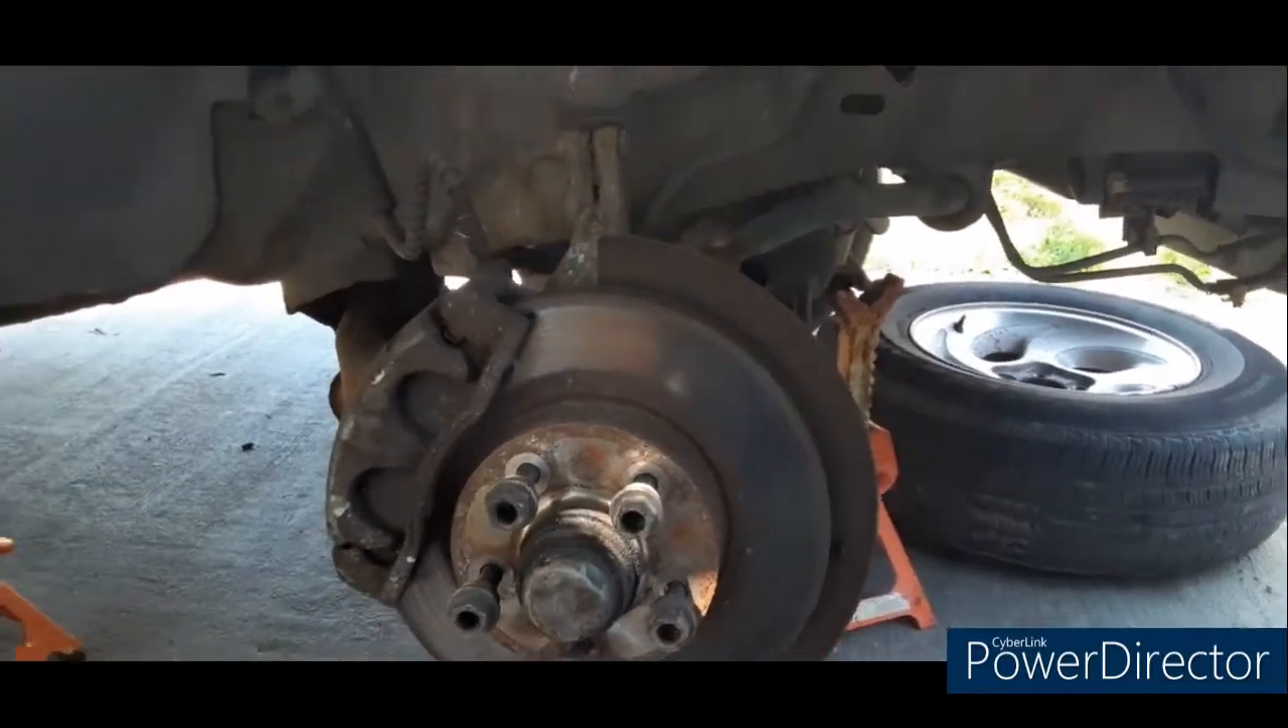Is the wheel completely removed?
Yes.